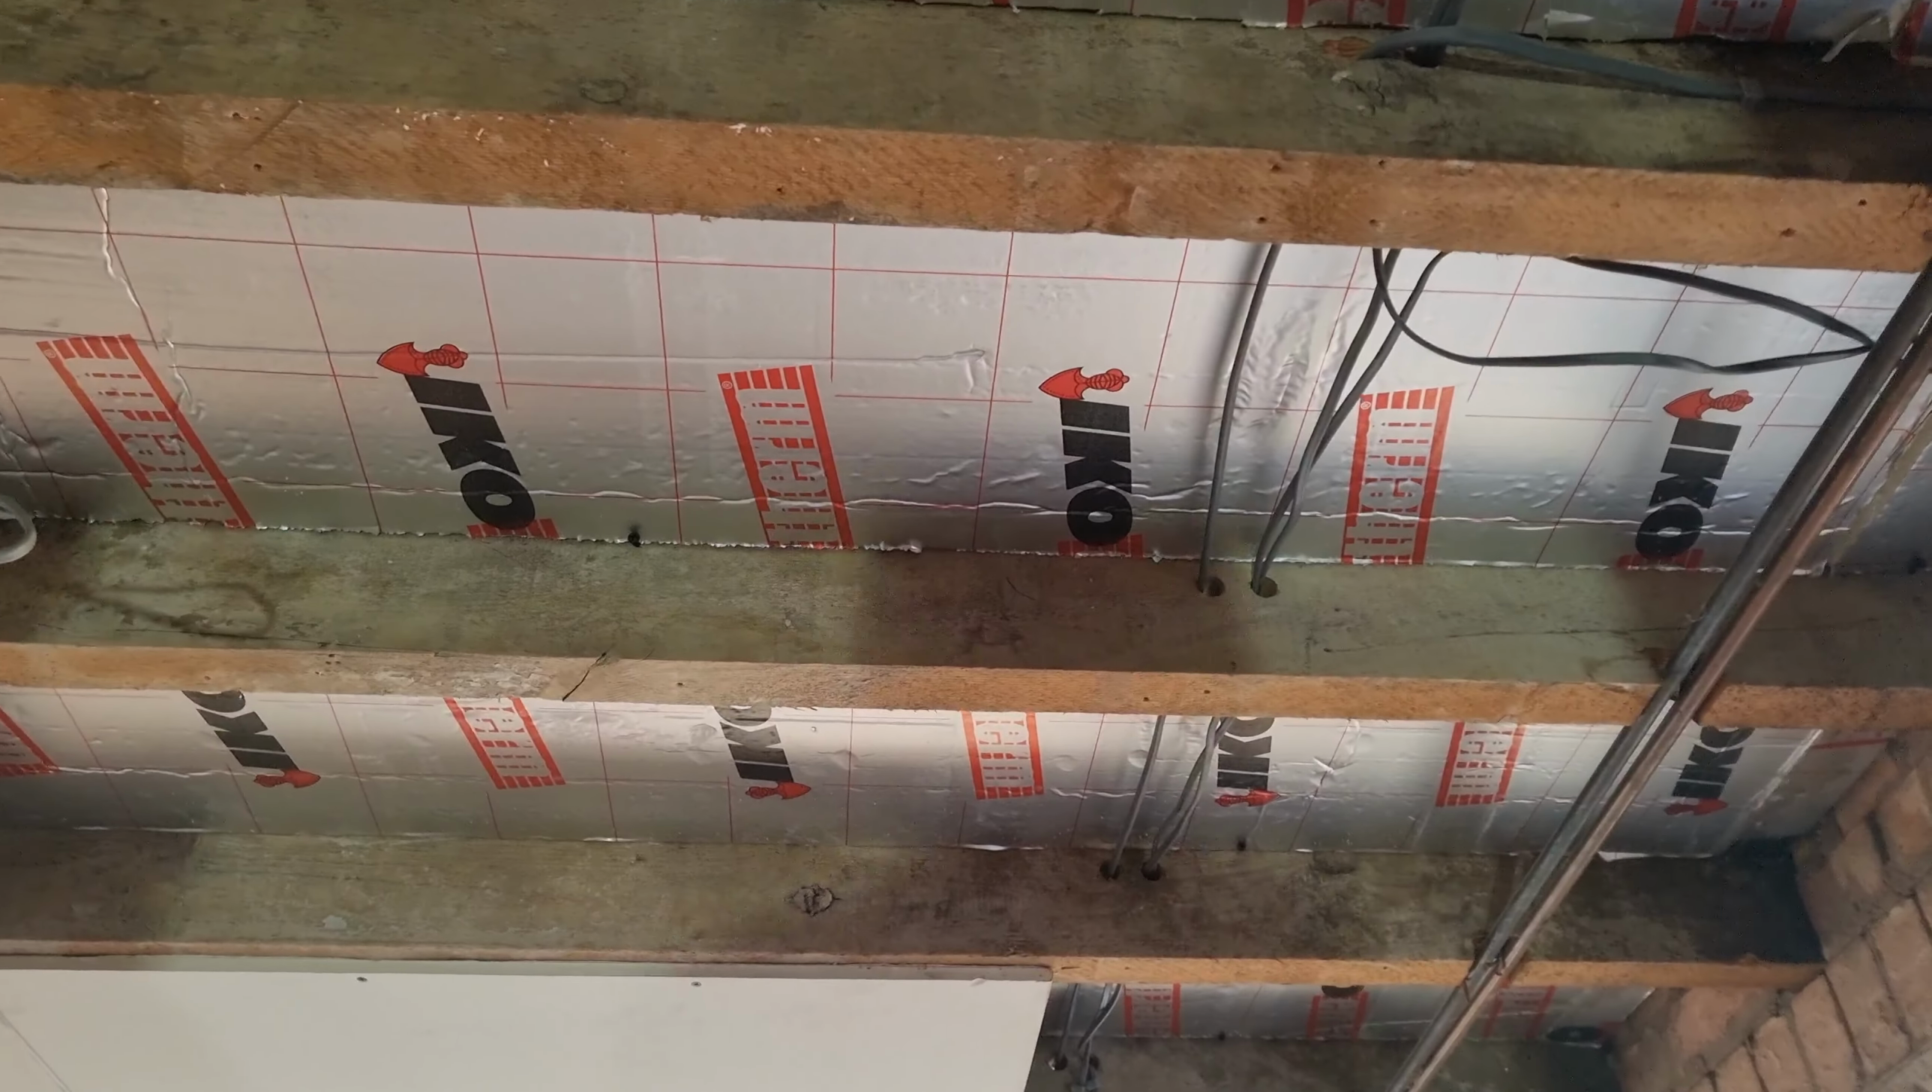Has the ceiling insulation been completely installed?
Yes.